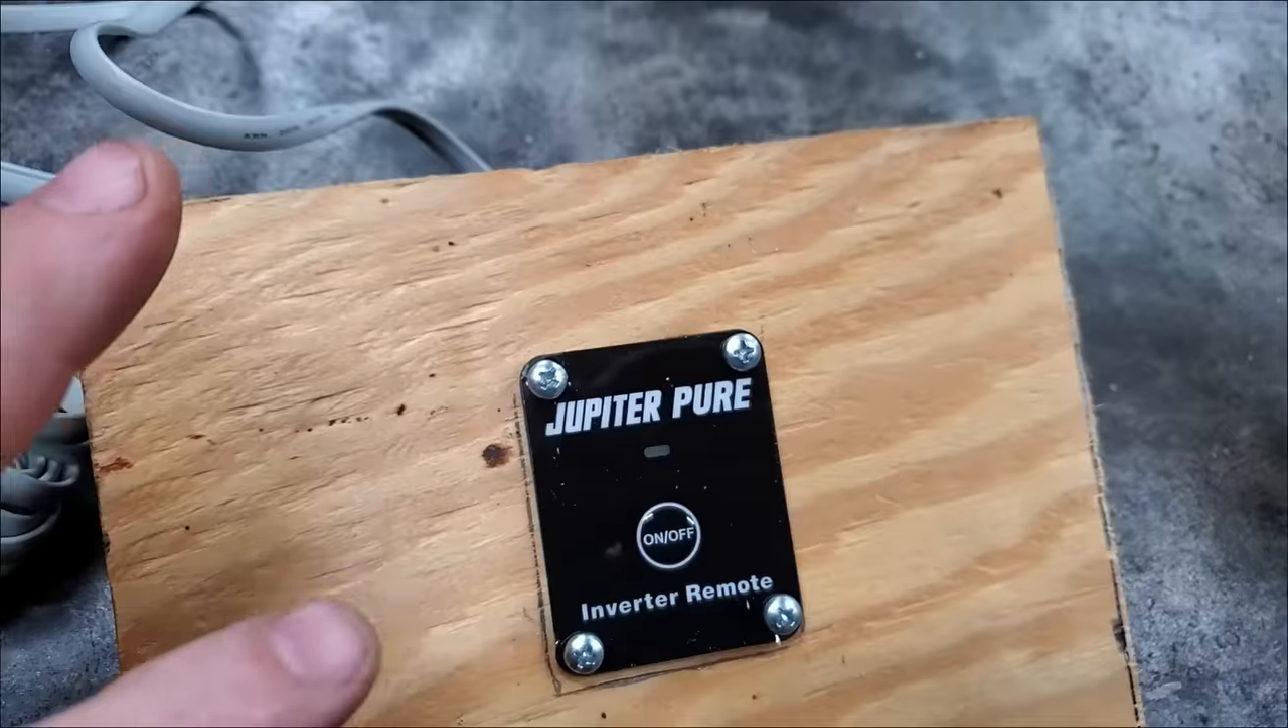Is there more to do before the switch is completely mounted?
No.